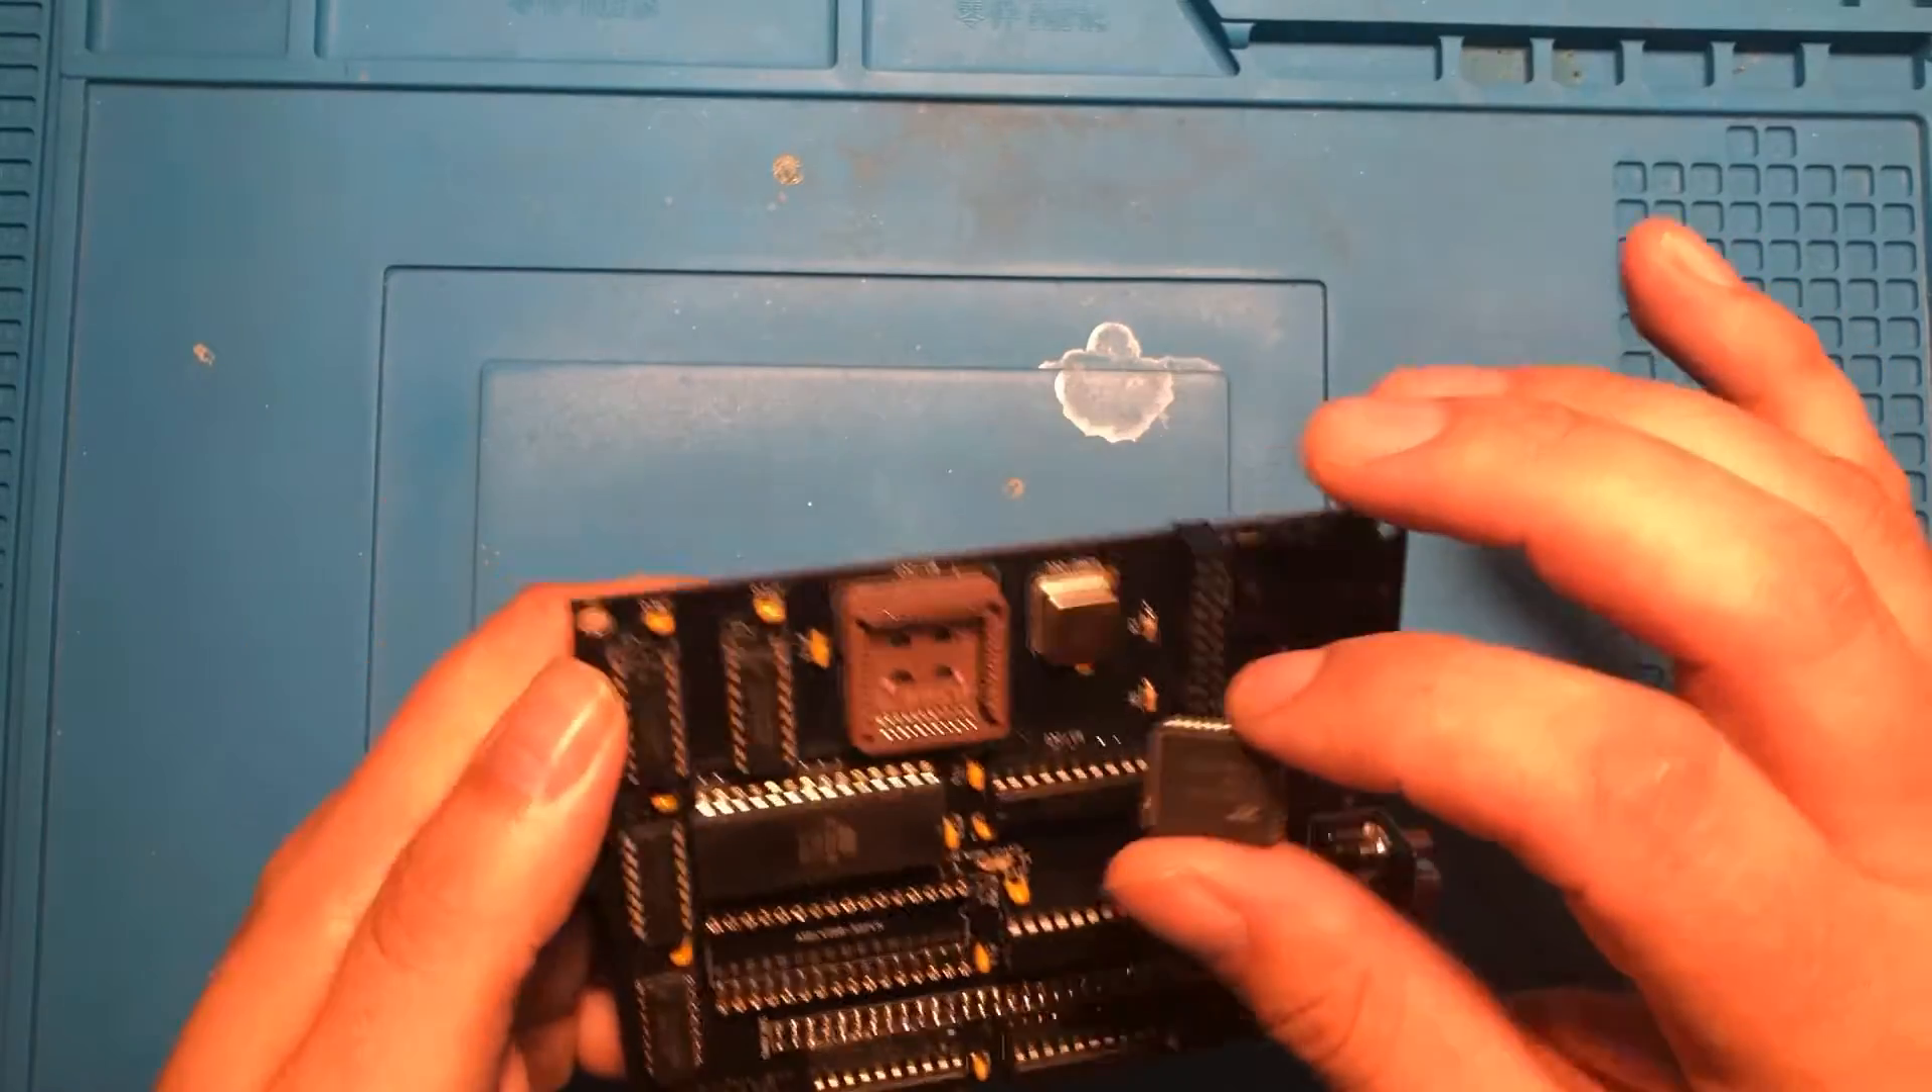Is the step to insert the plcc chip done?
No.